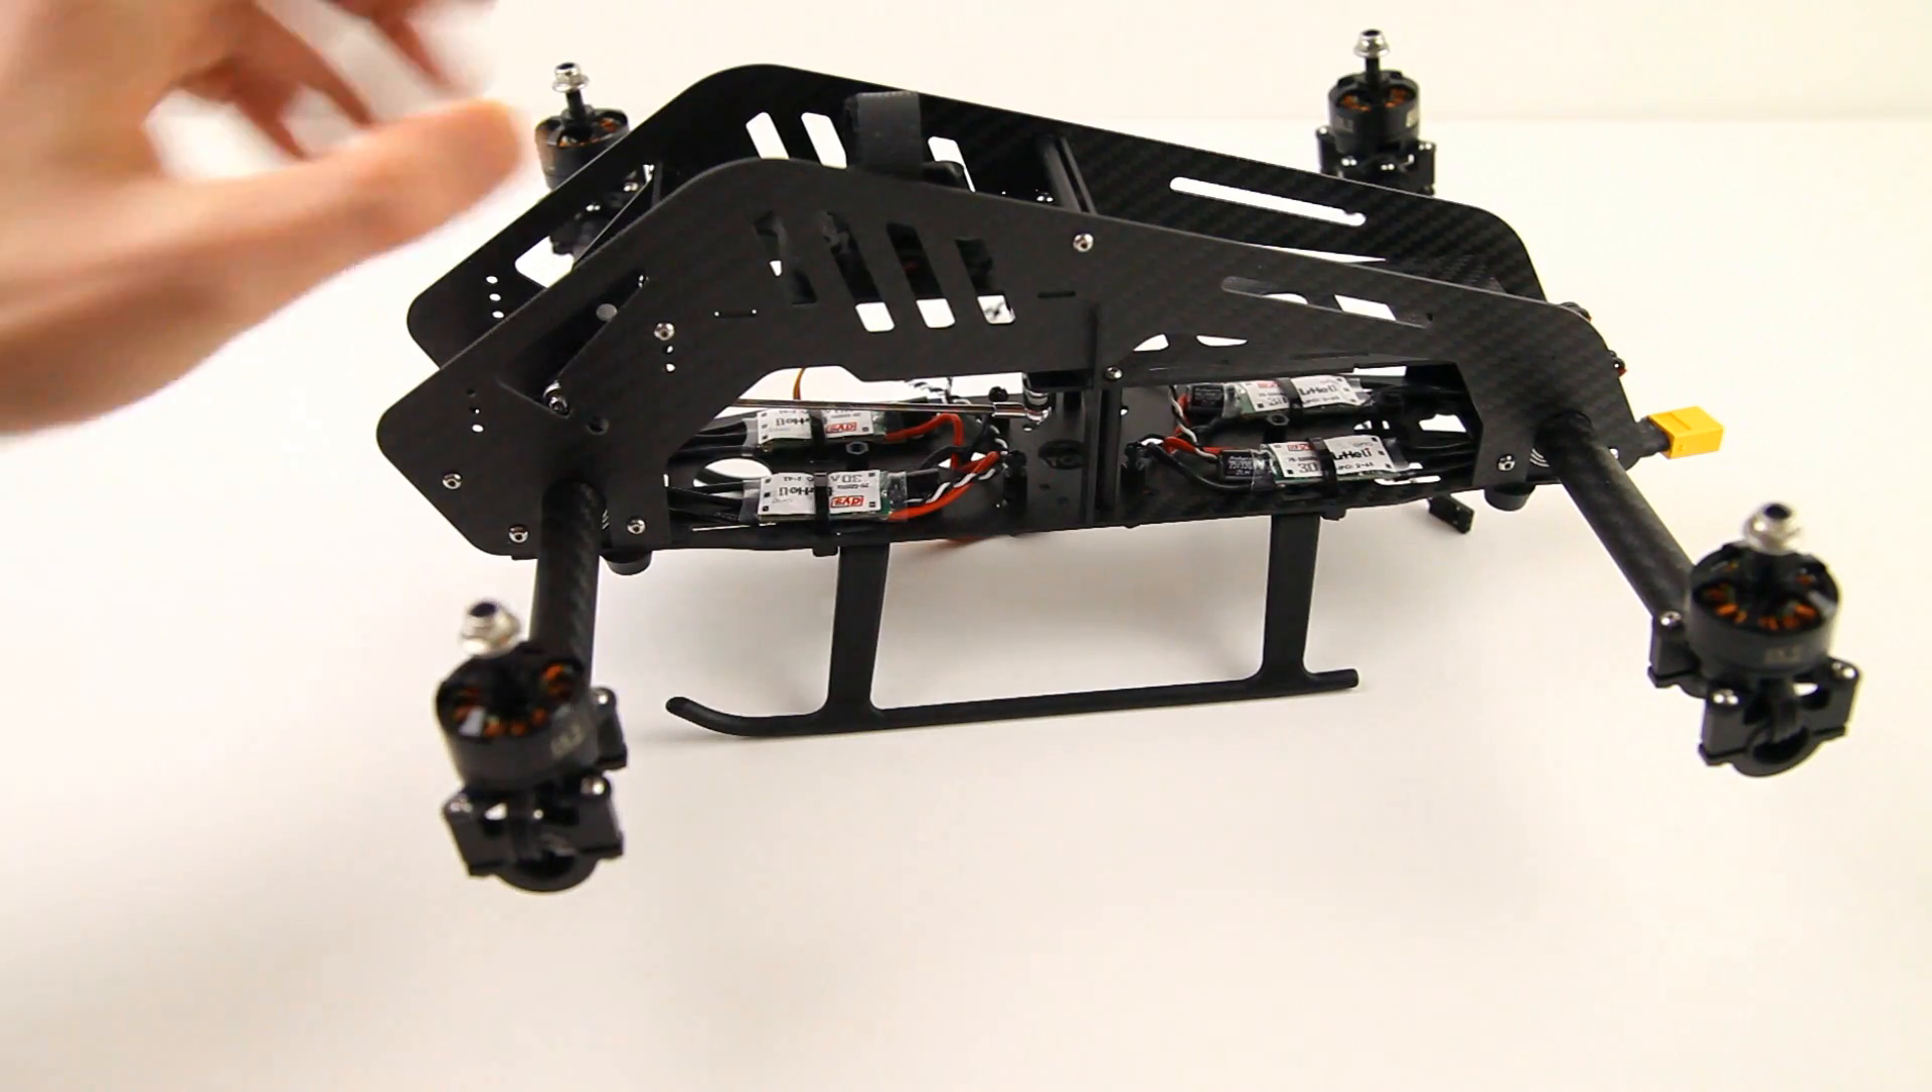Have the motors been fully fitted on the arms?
Yes.